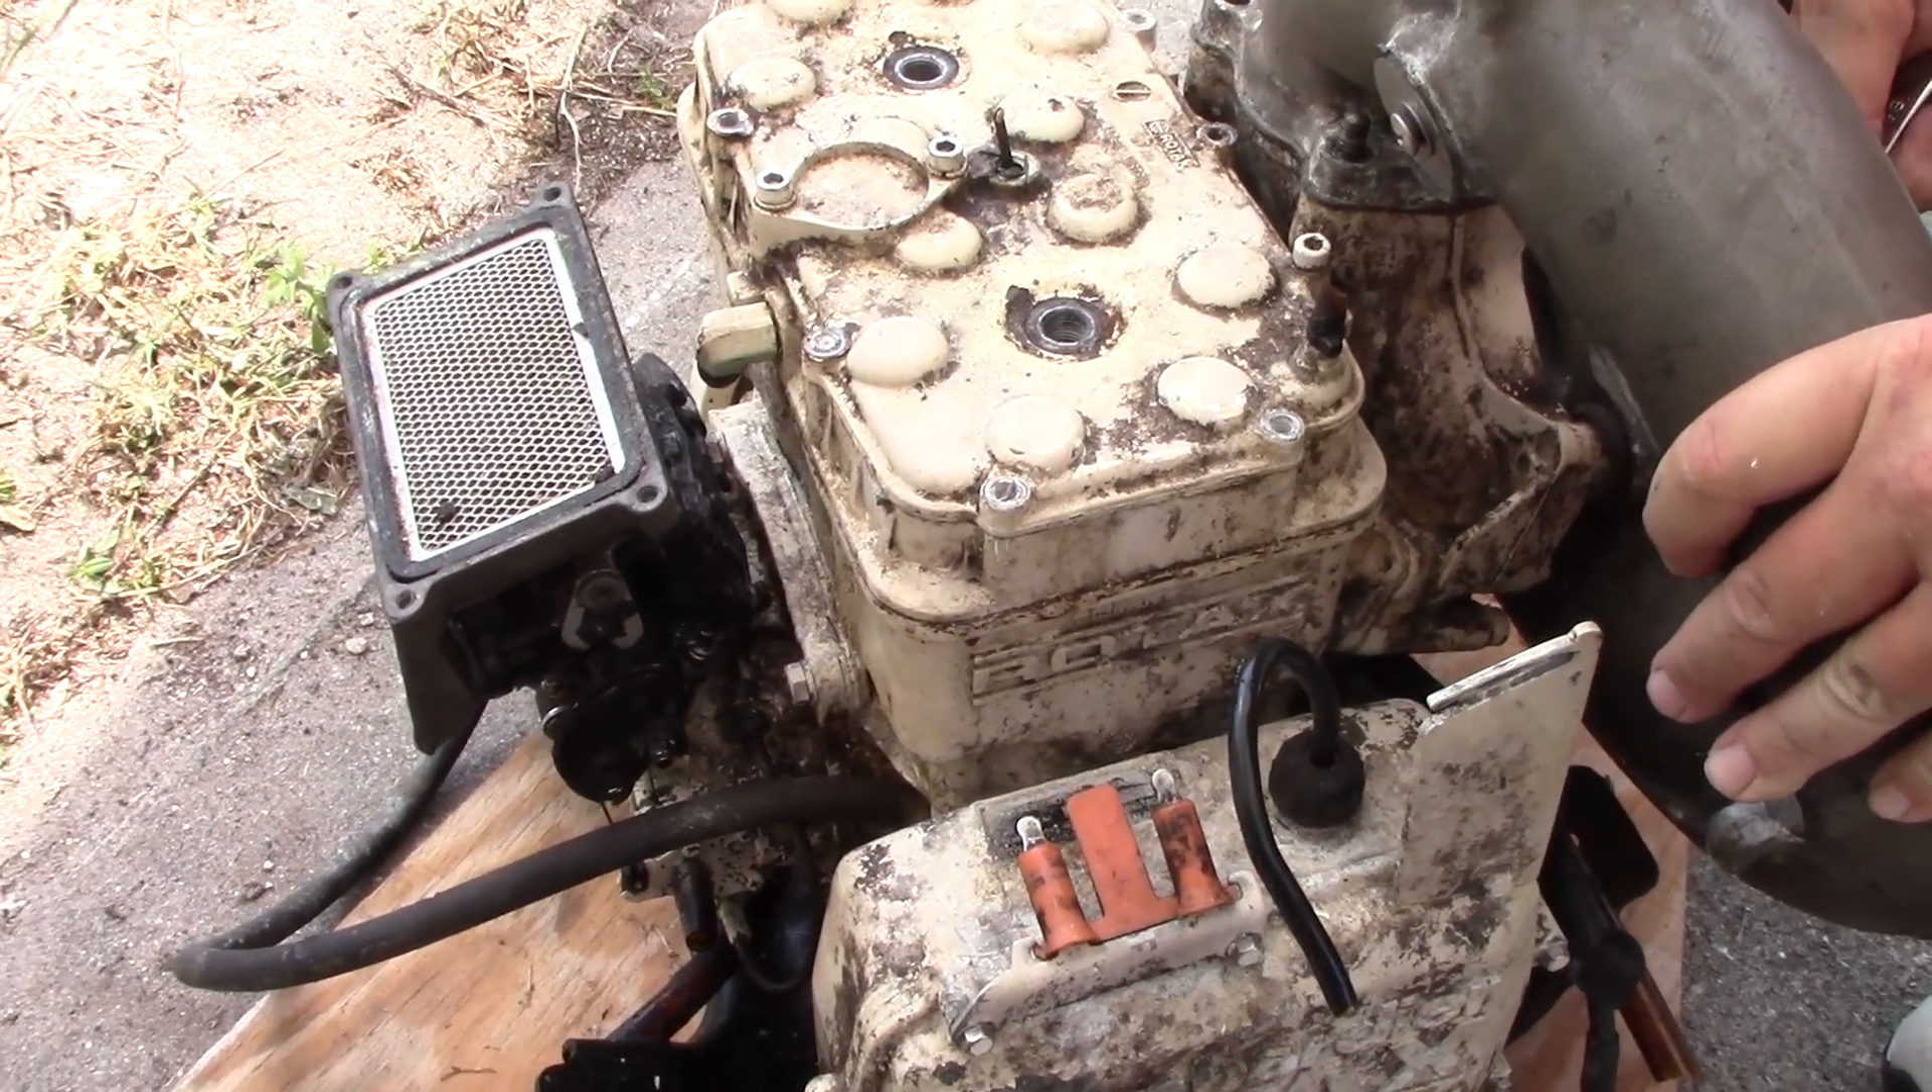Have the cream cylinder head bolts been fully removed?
No.